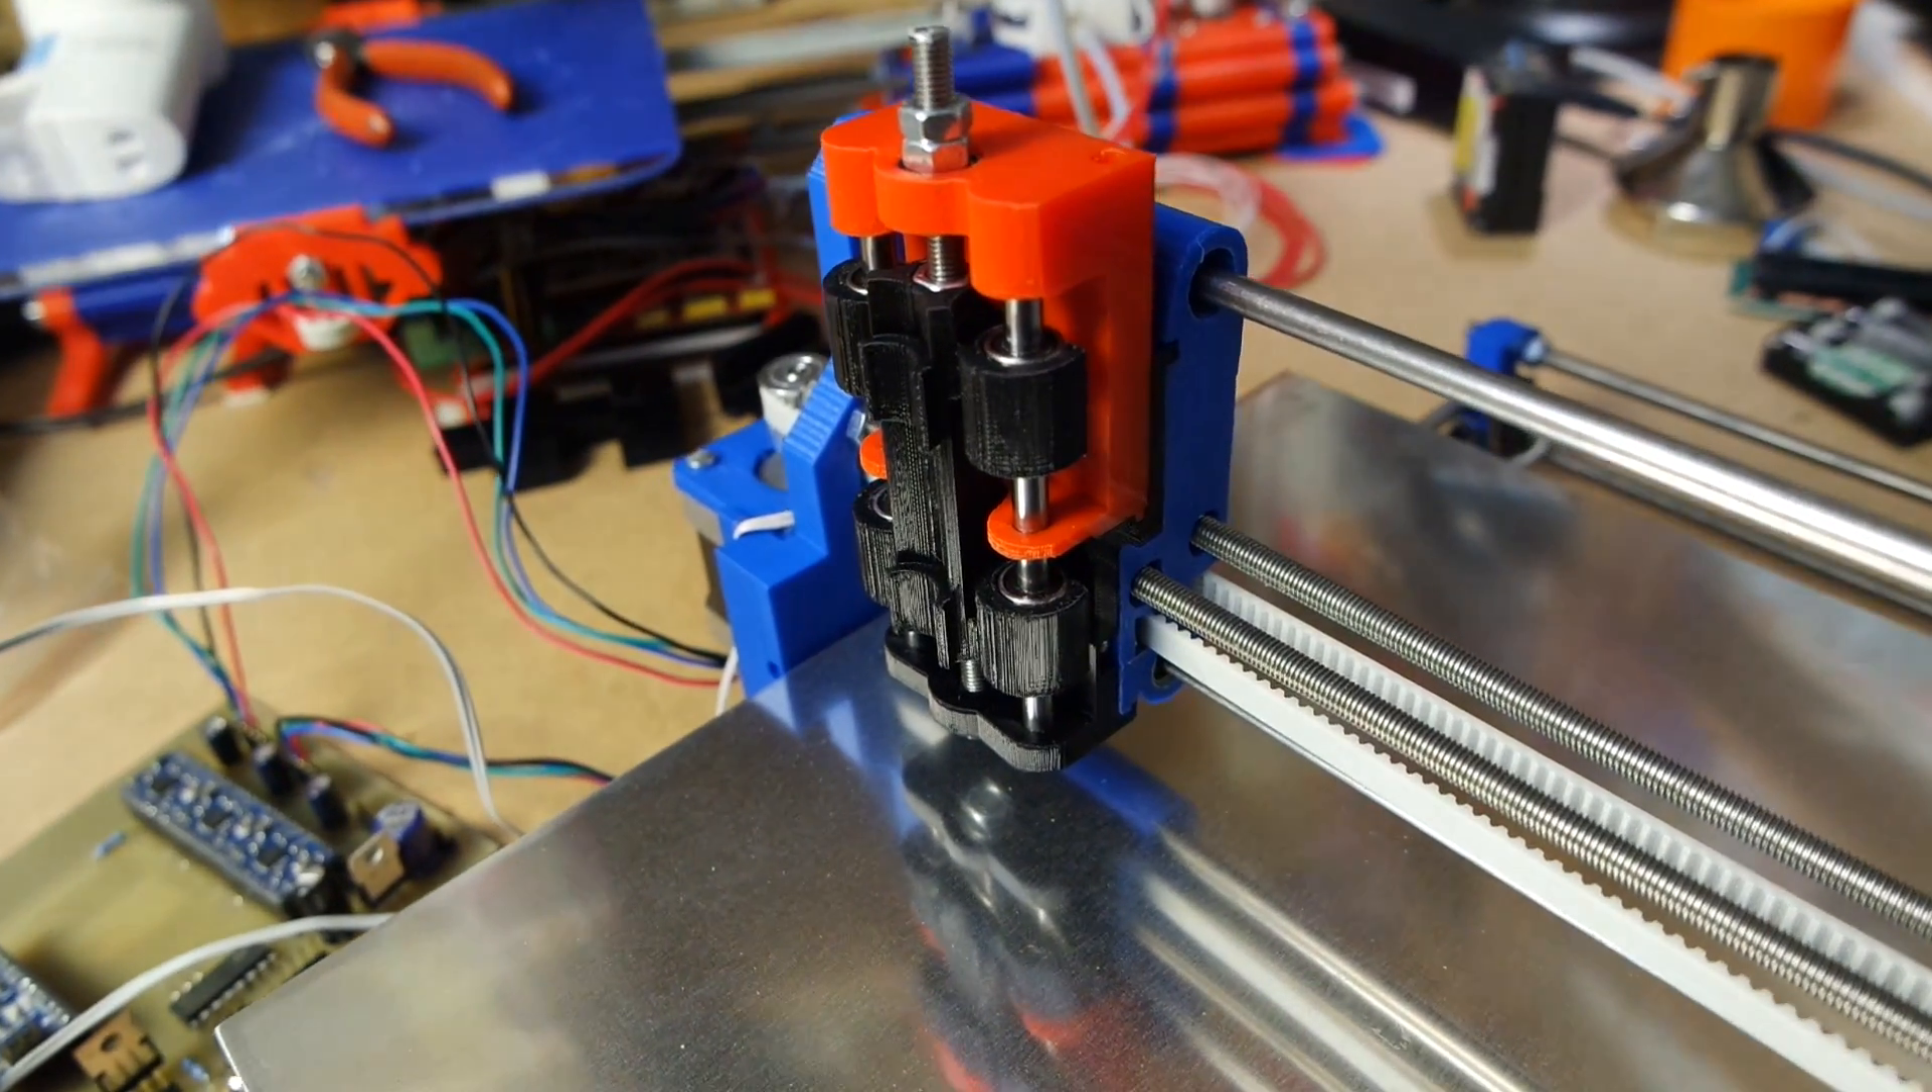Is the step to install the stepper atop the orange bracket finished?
No.